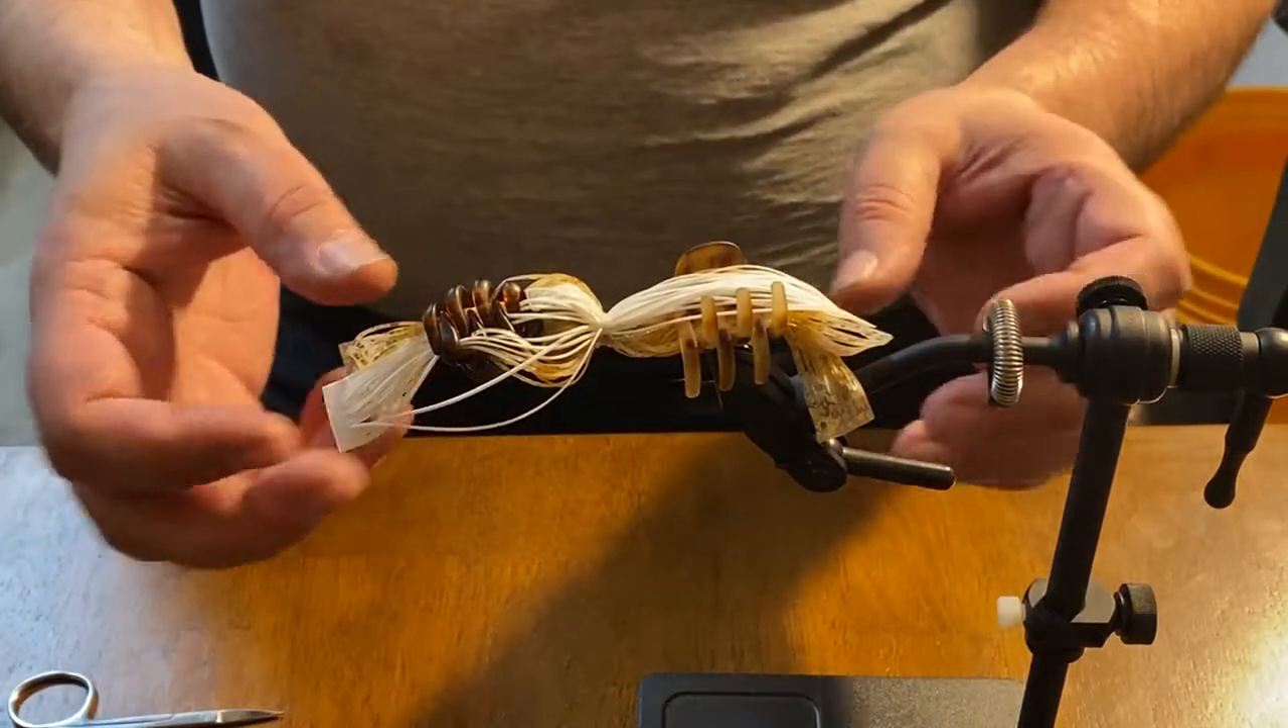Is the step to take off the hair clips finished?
No.